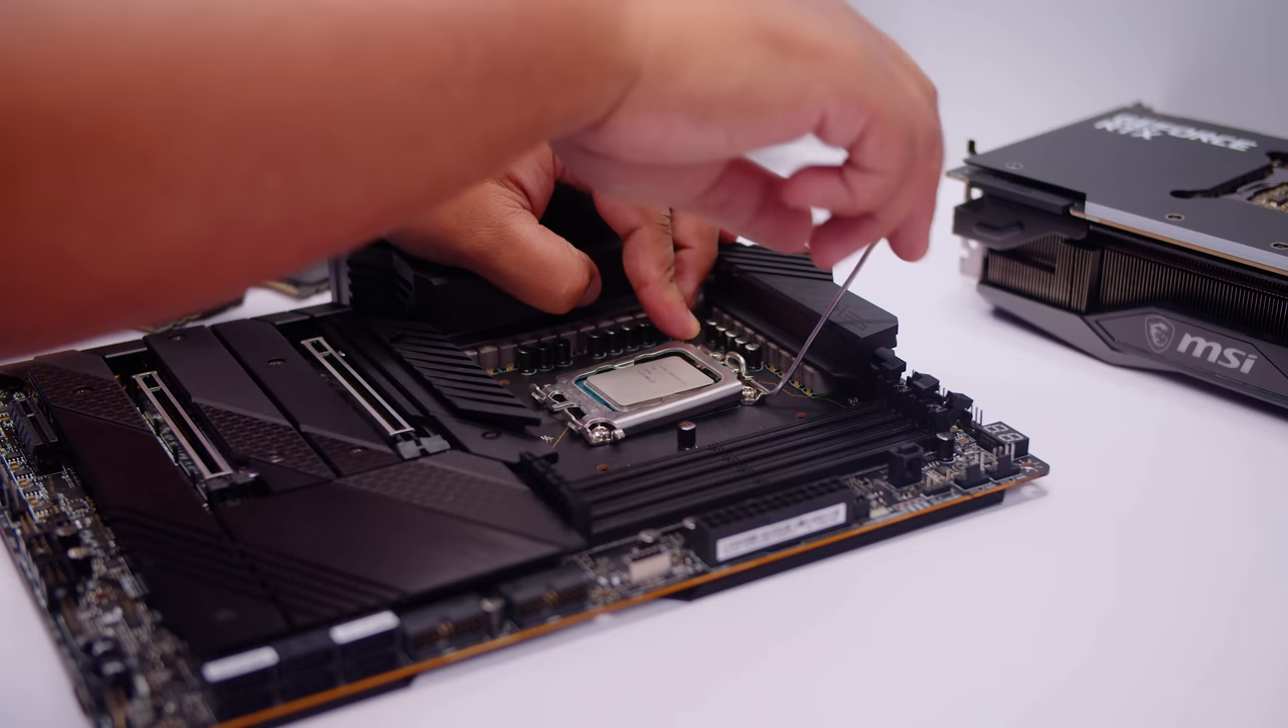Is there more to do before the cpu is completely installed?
Yes.